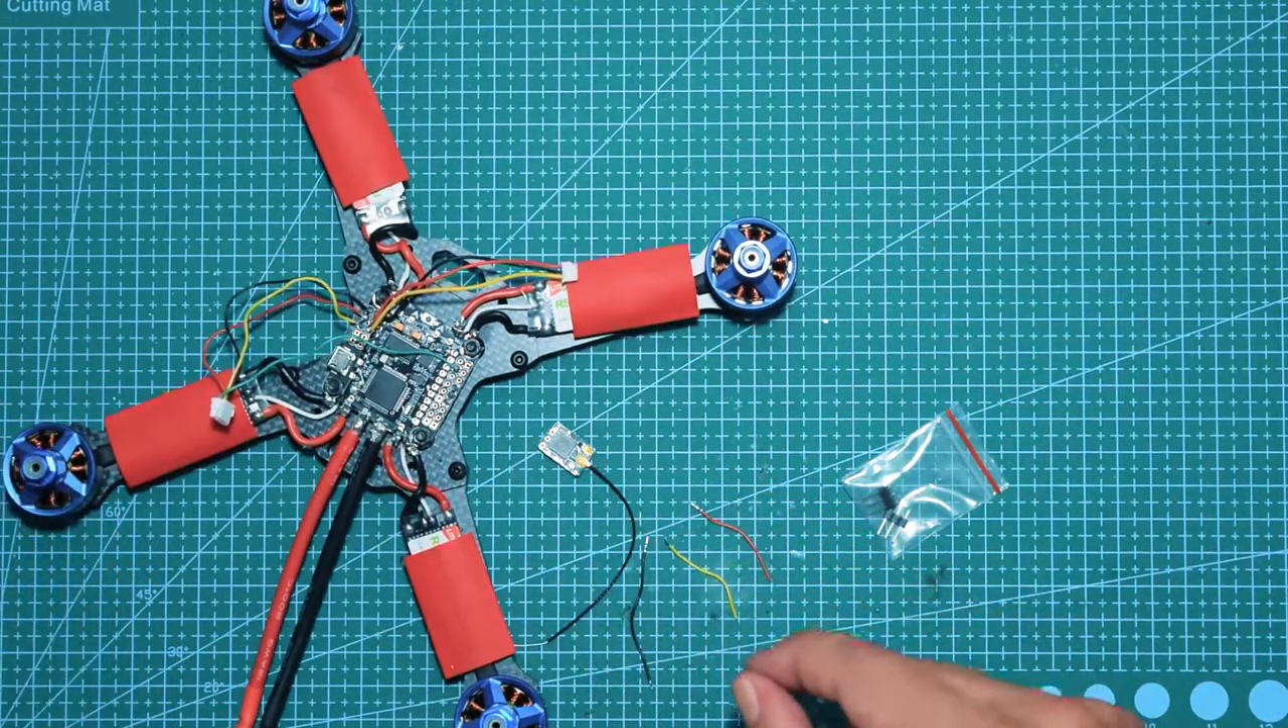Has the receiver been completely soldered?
No.